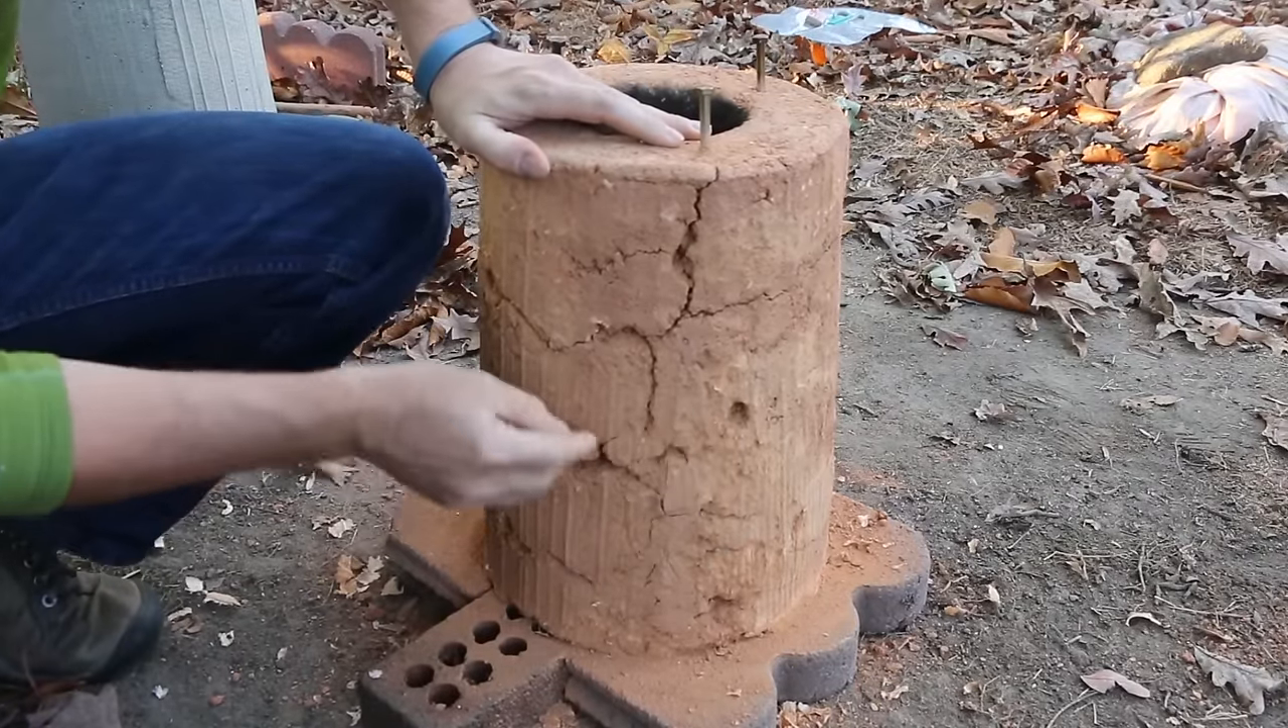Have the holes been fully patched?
No.